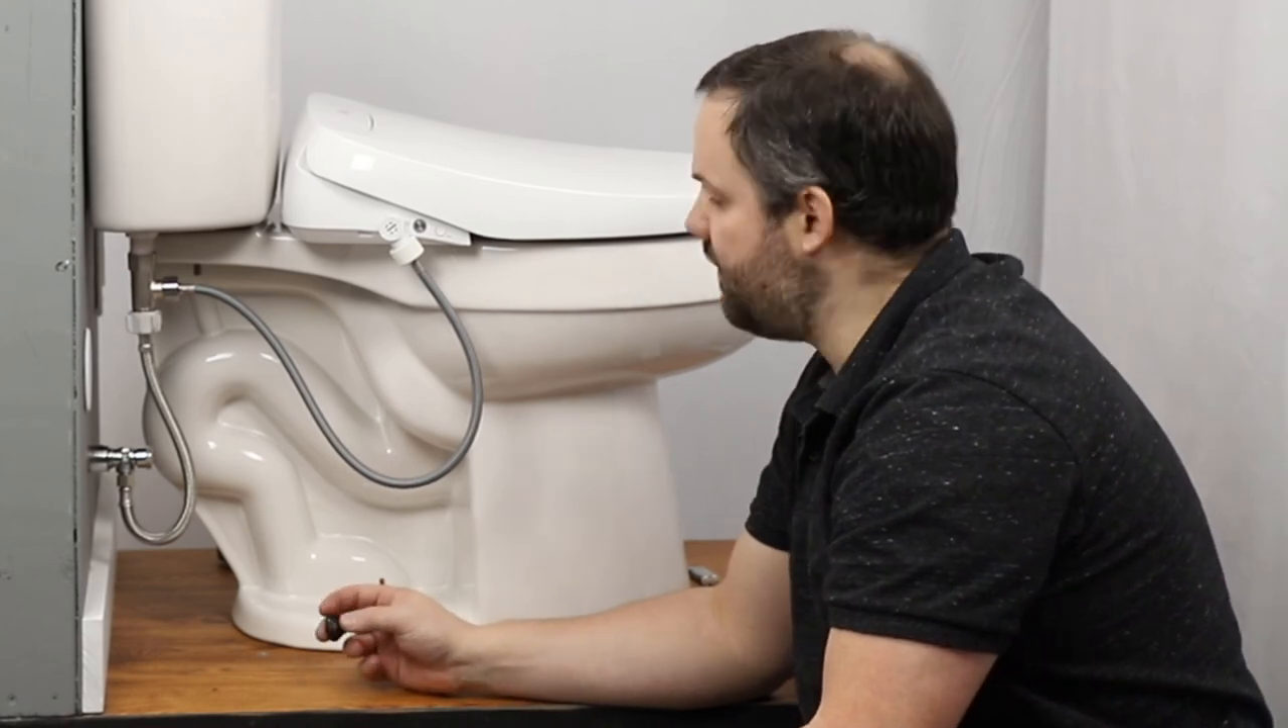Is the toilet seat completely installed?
Yes.